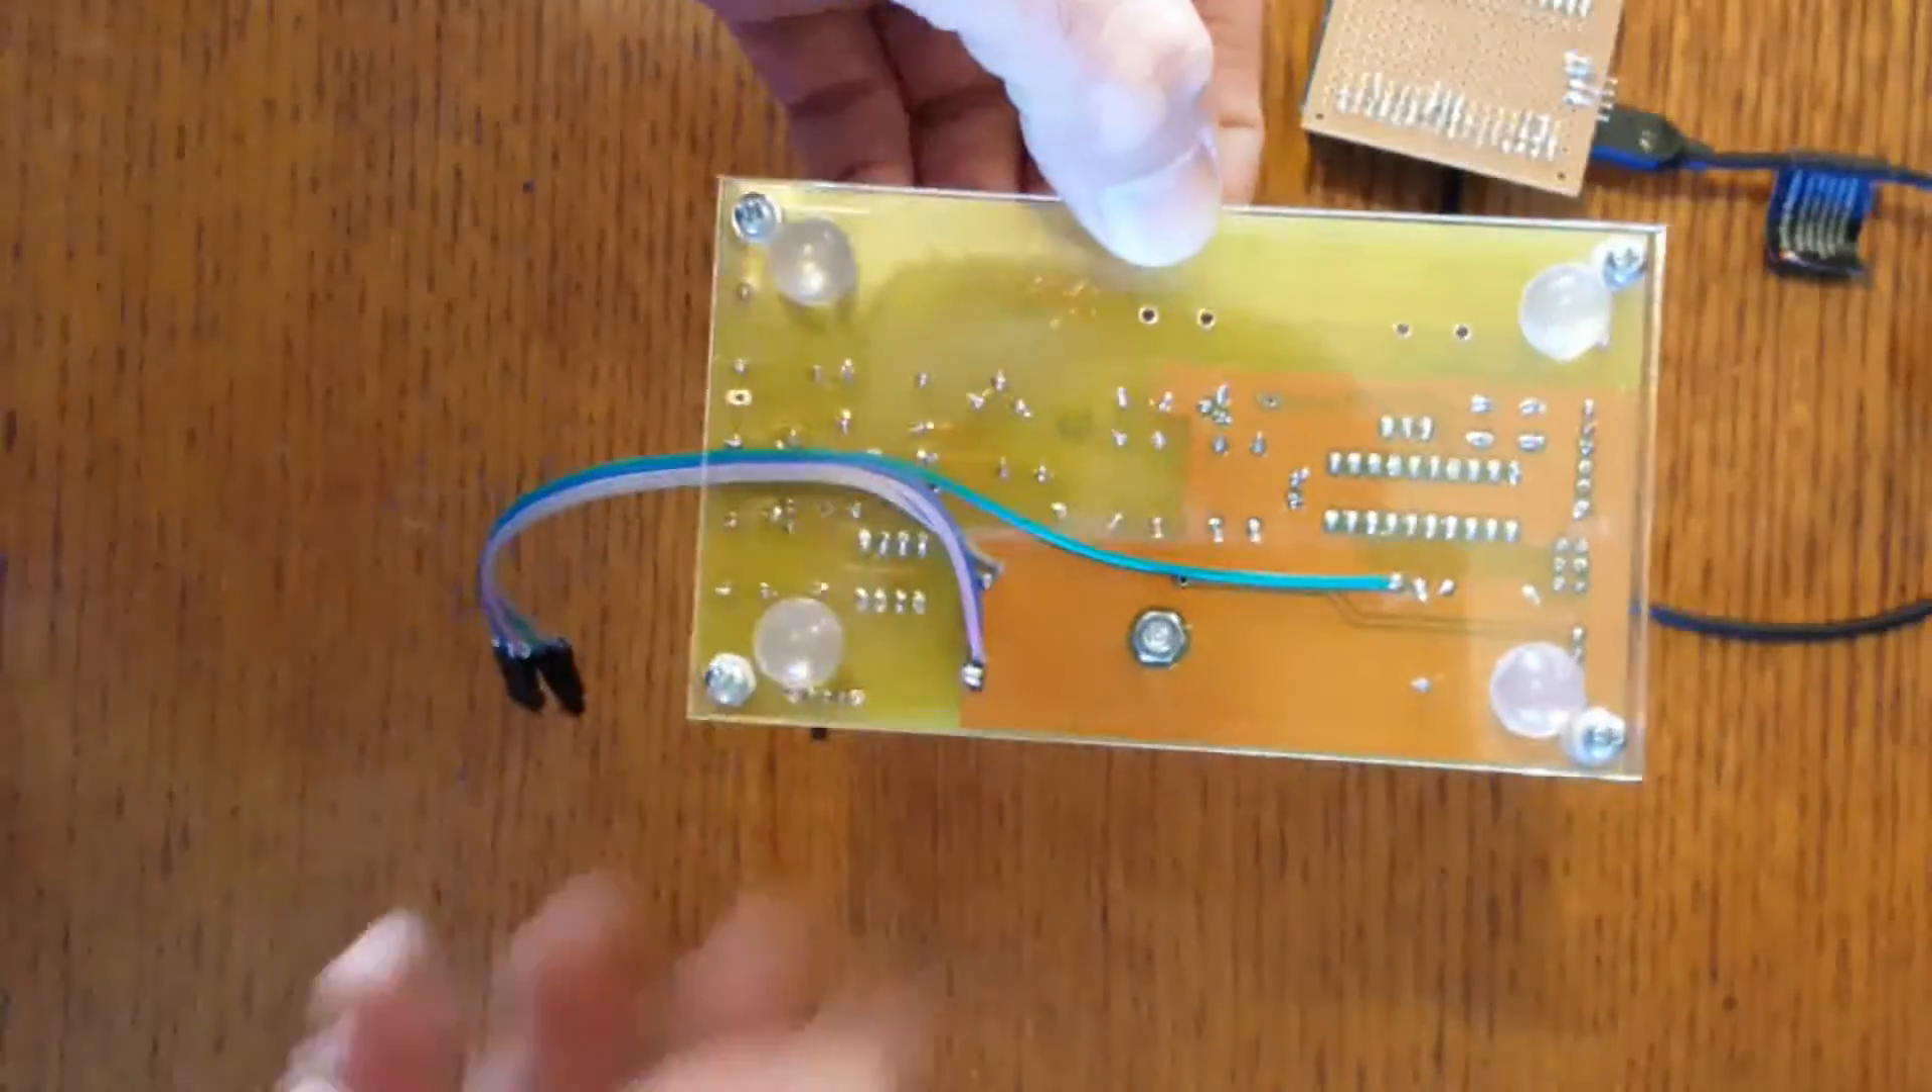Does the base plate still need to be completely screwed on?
No.